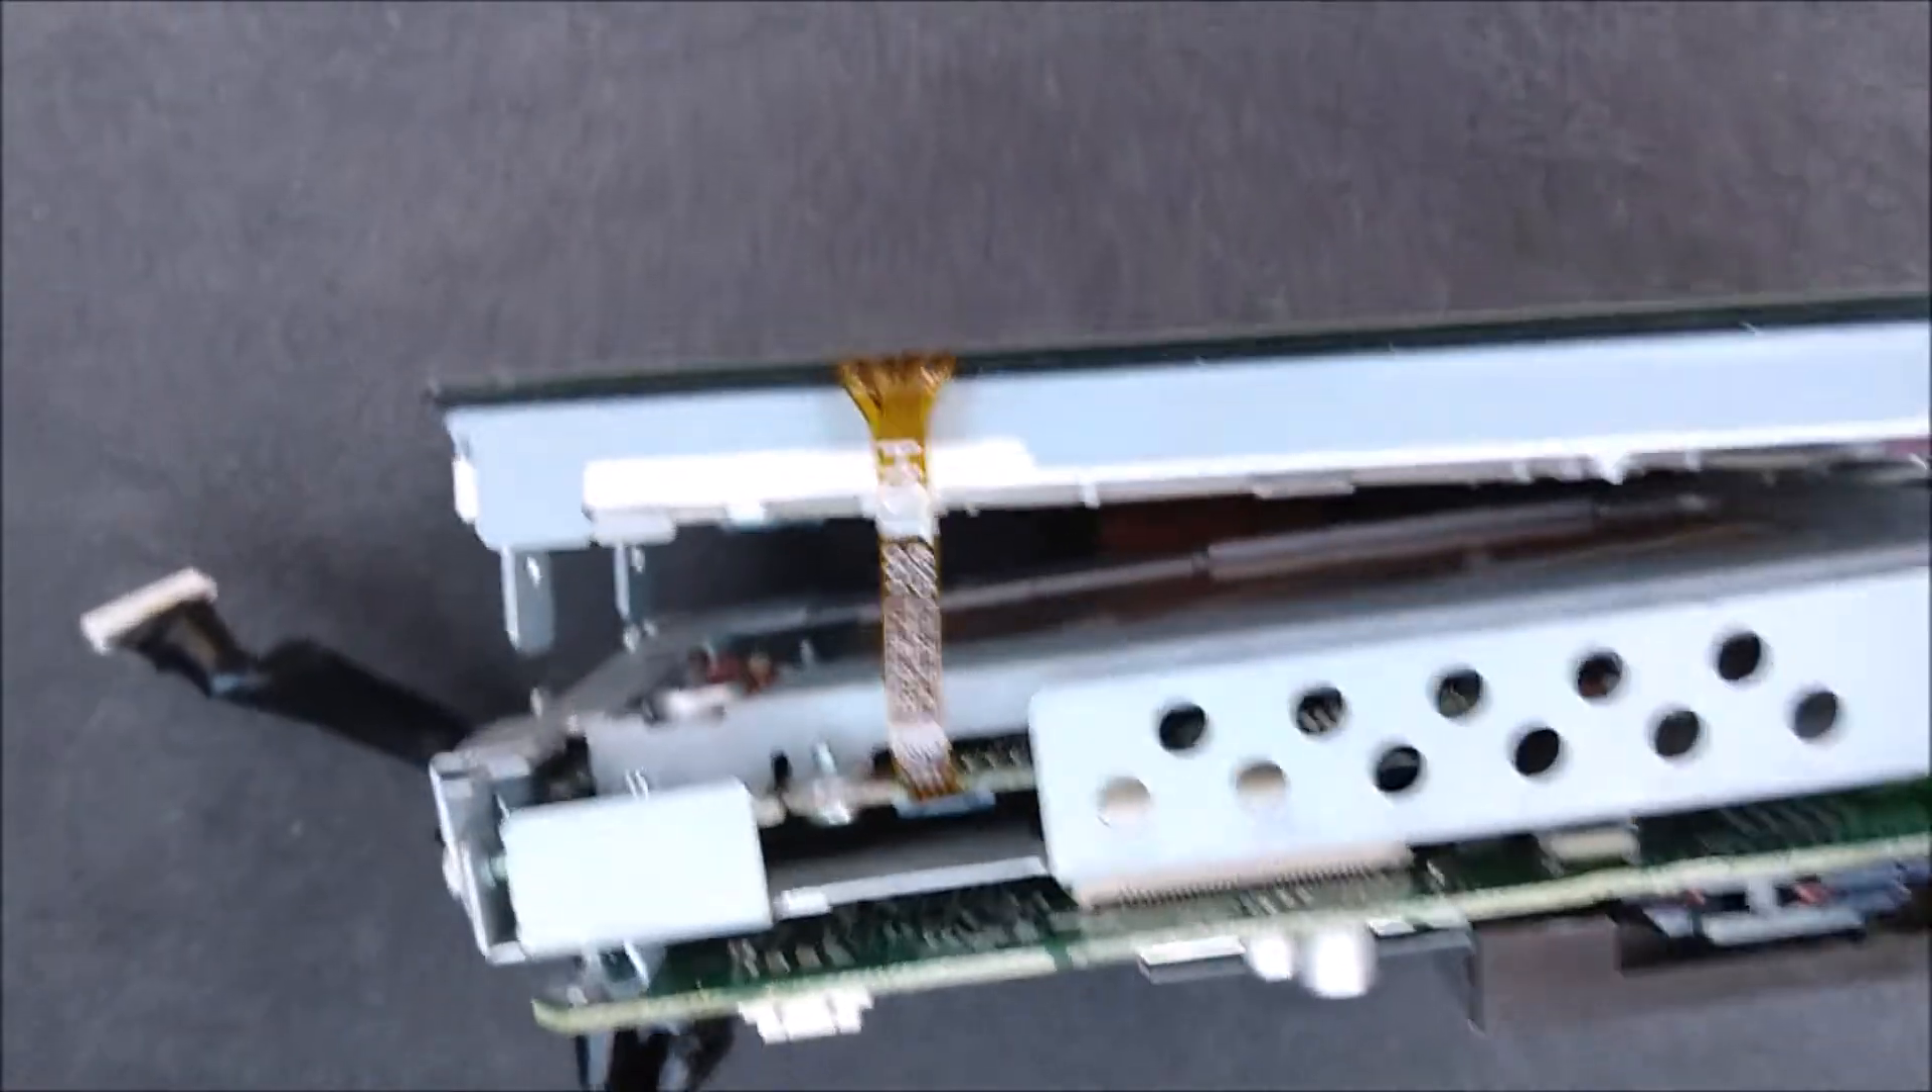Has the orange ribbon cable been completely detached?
No.